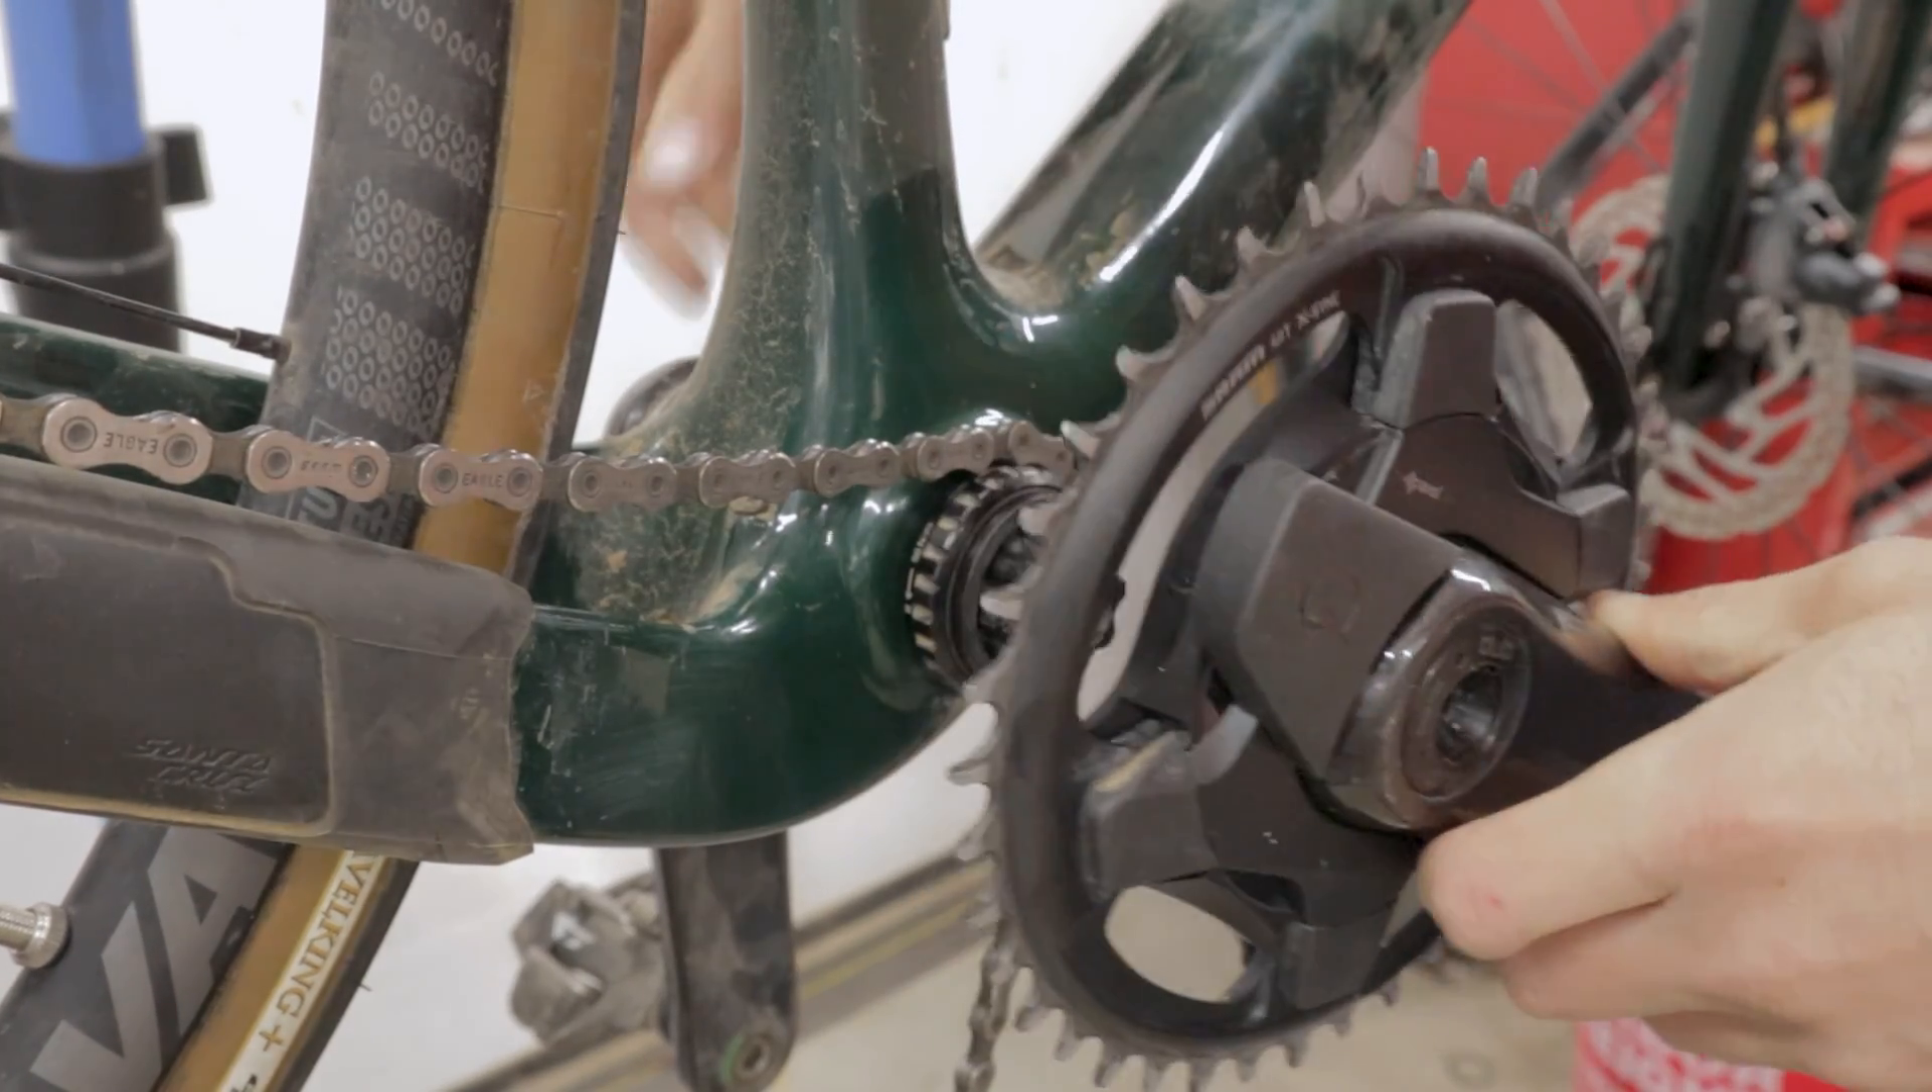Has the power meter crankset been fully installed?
No.